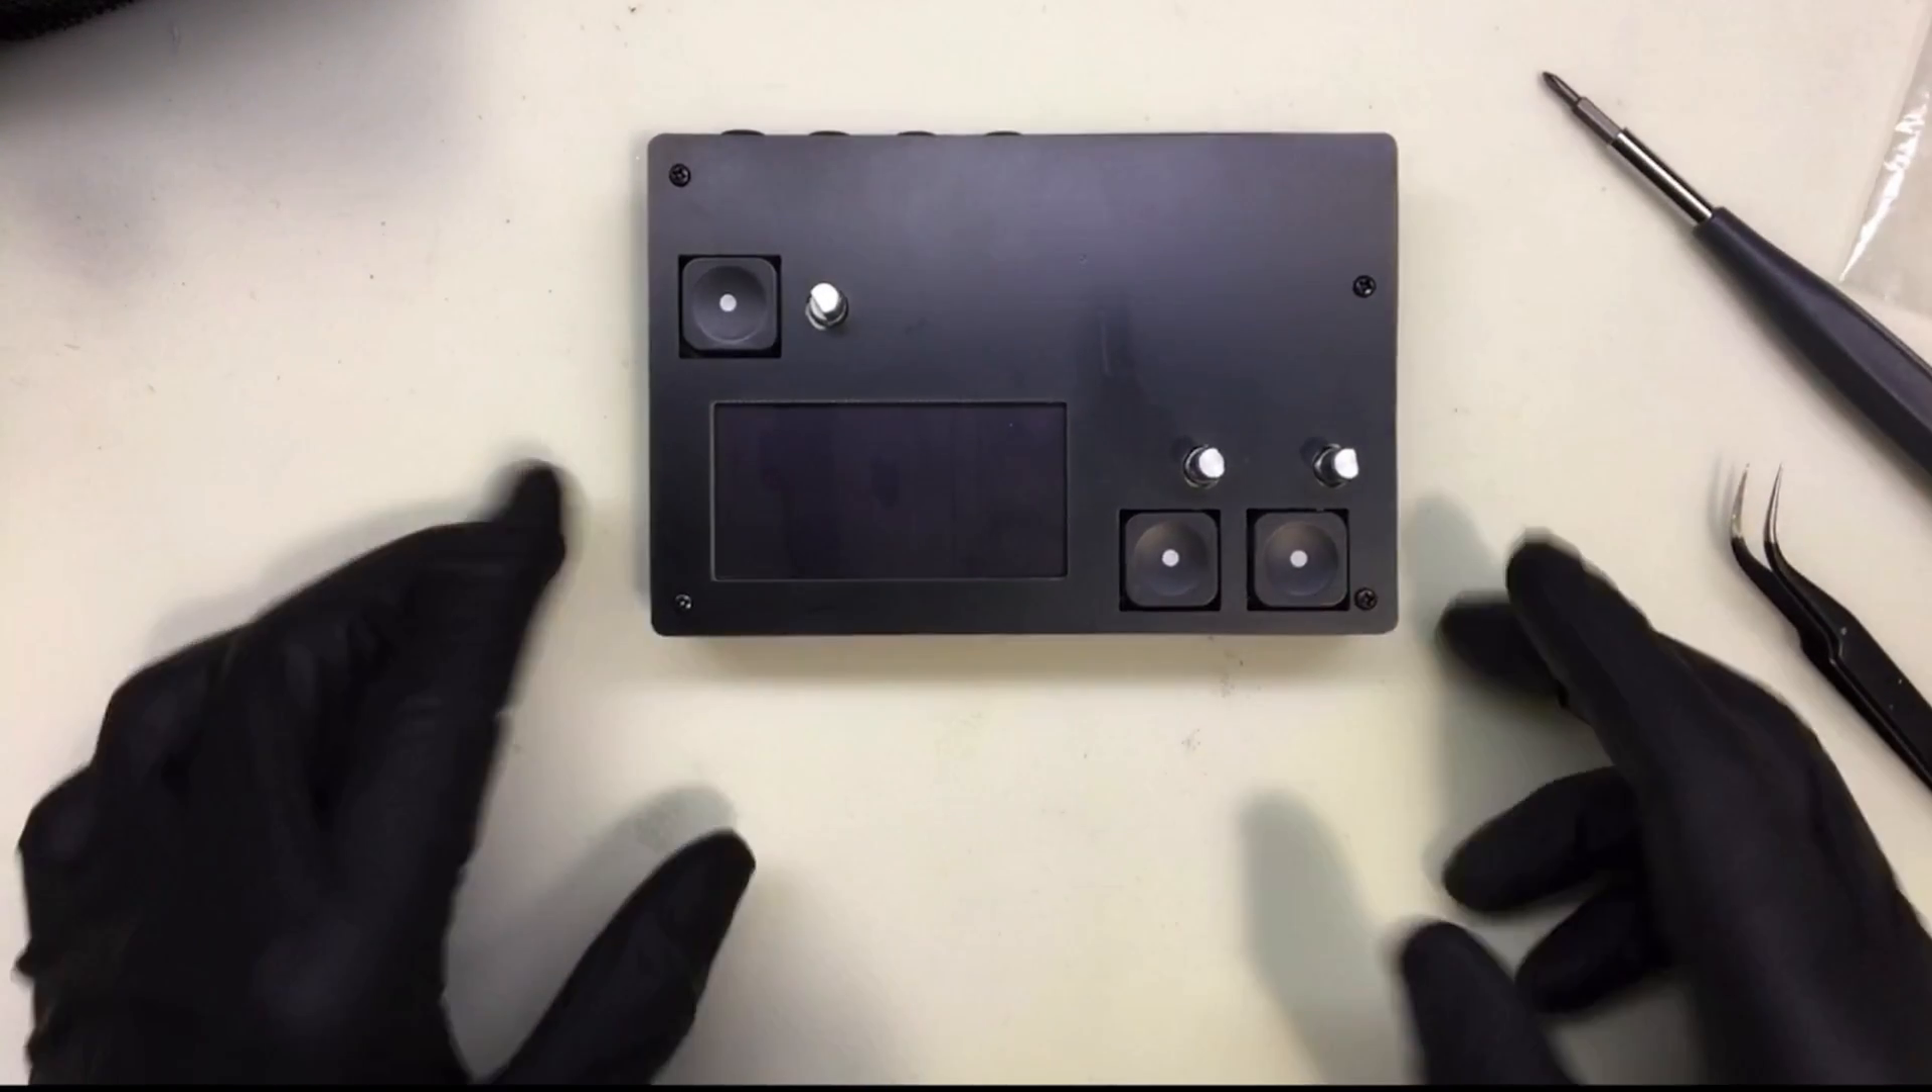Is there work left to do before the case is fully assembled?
No.